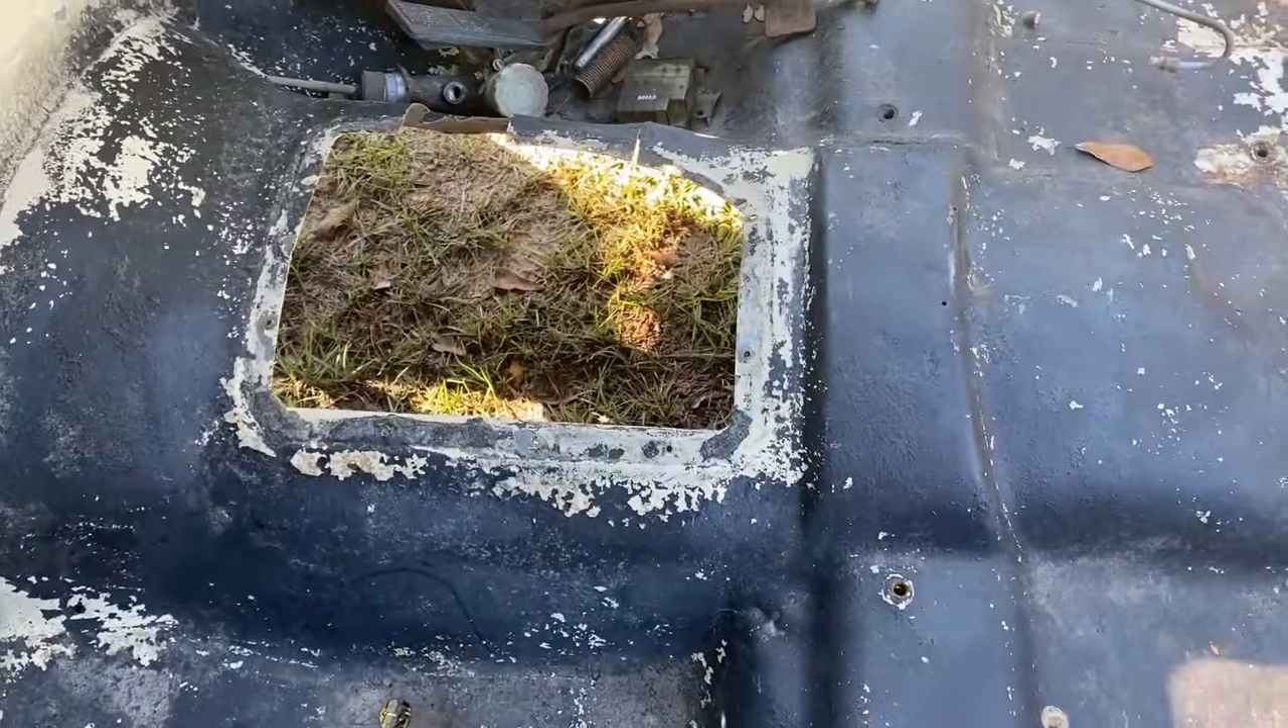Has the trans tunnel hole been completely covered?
No.